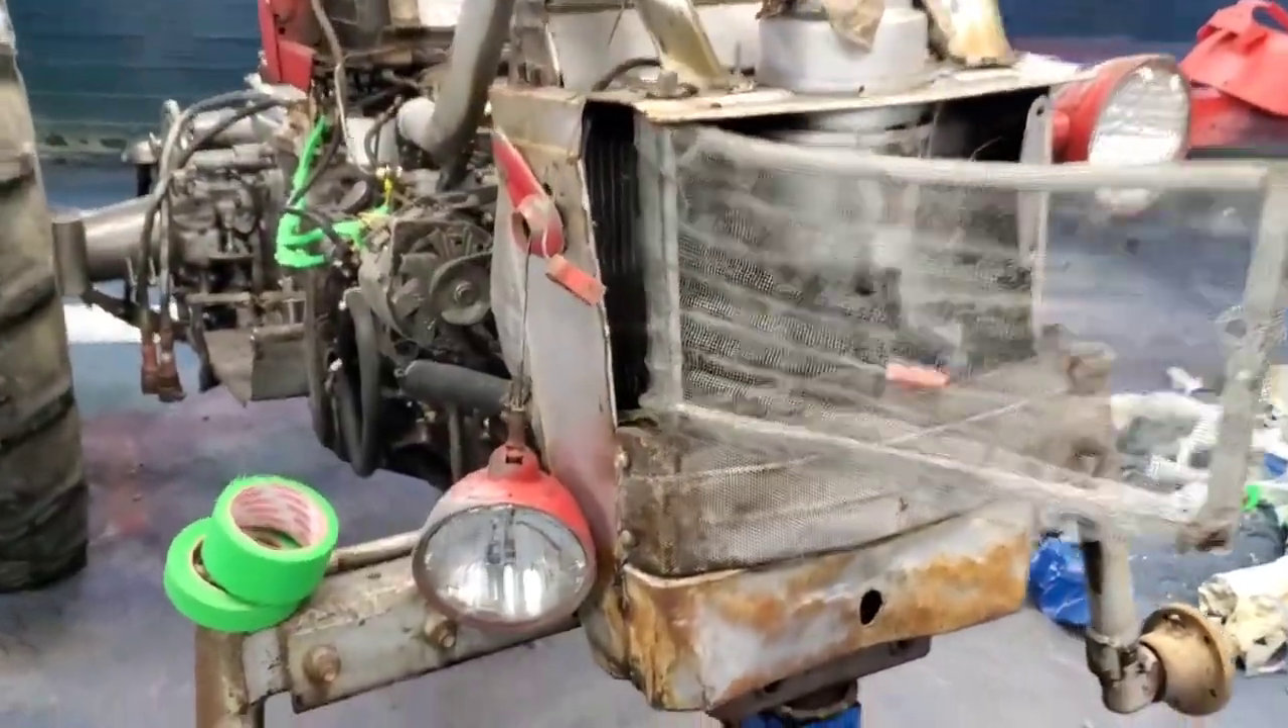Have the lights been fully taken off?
No.